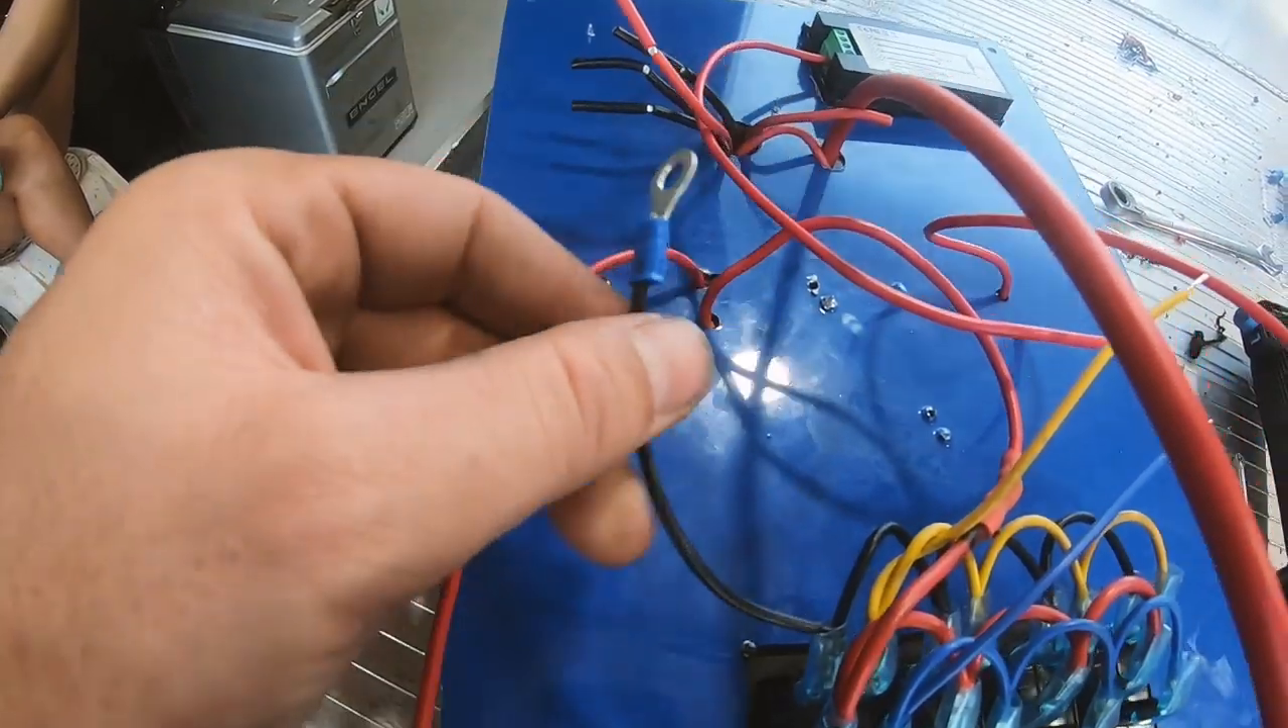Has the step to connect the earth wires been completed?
No.